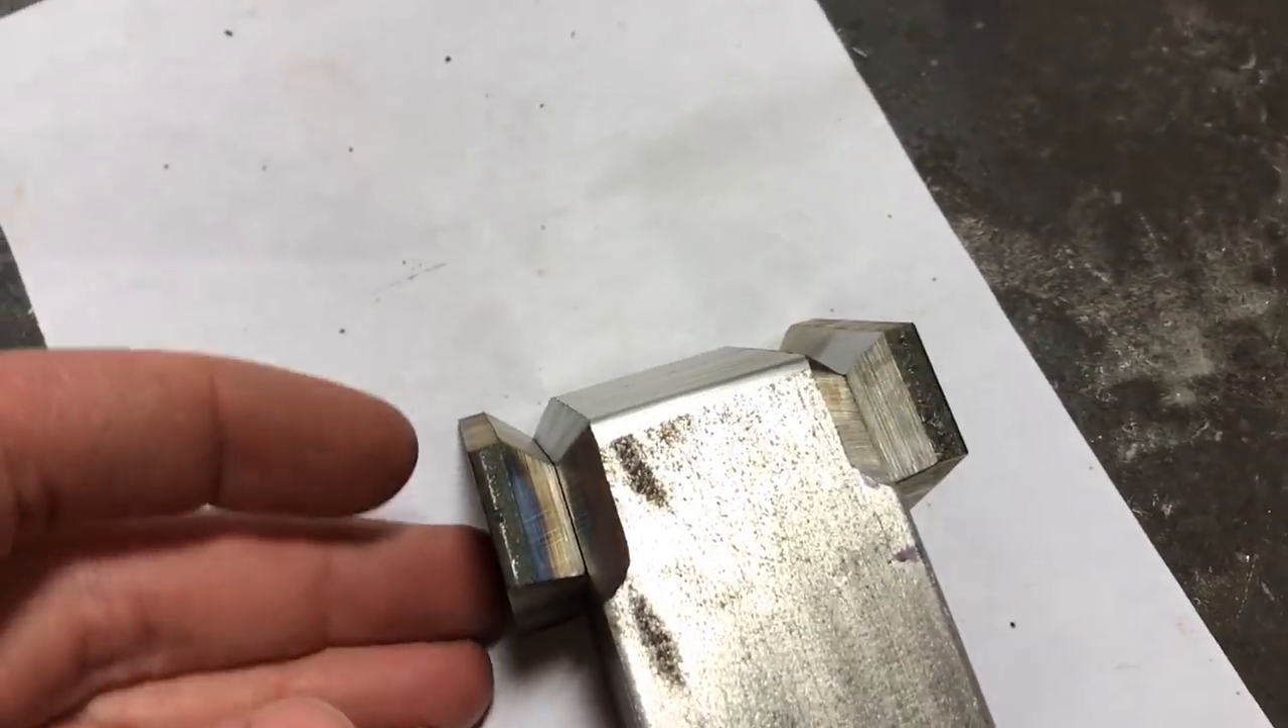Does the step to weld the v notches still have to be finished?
Yes.